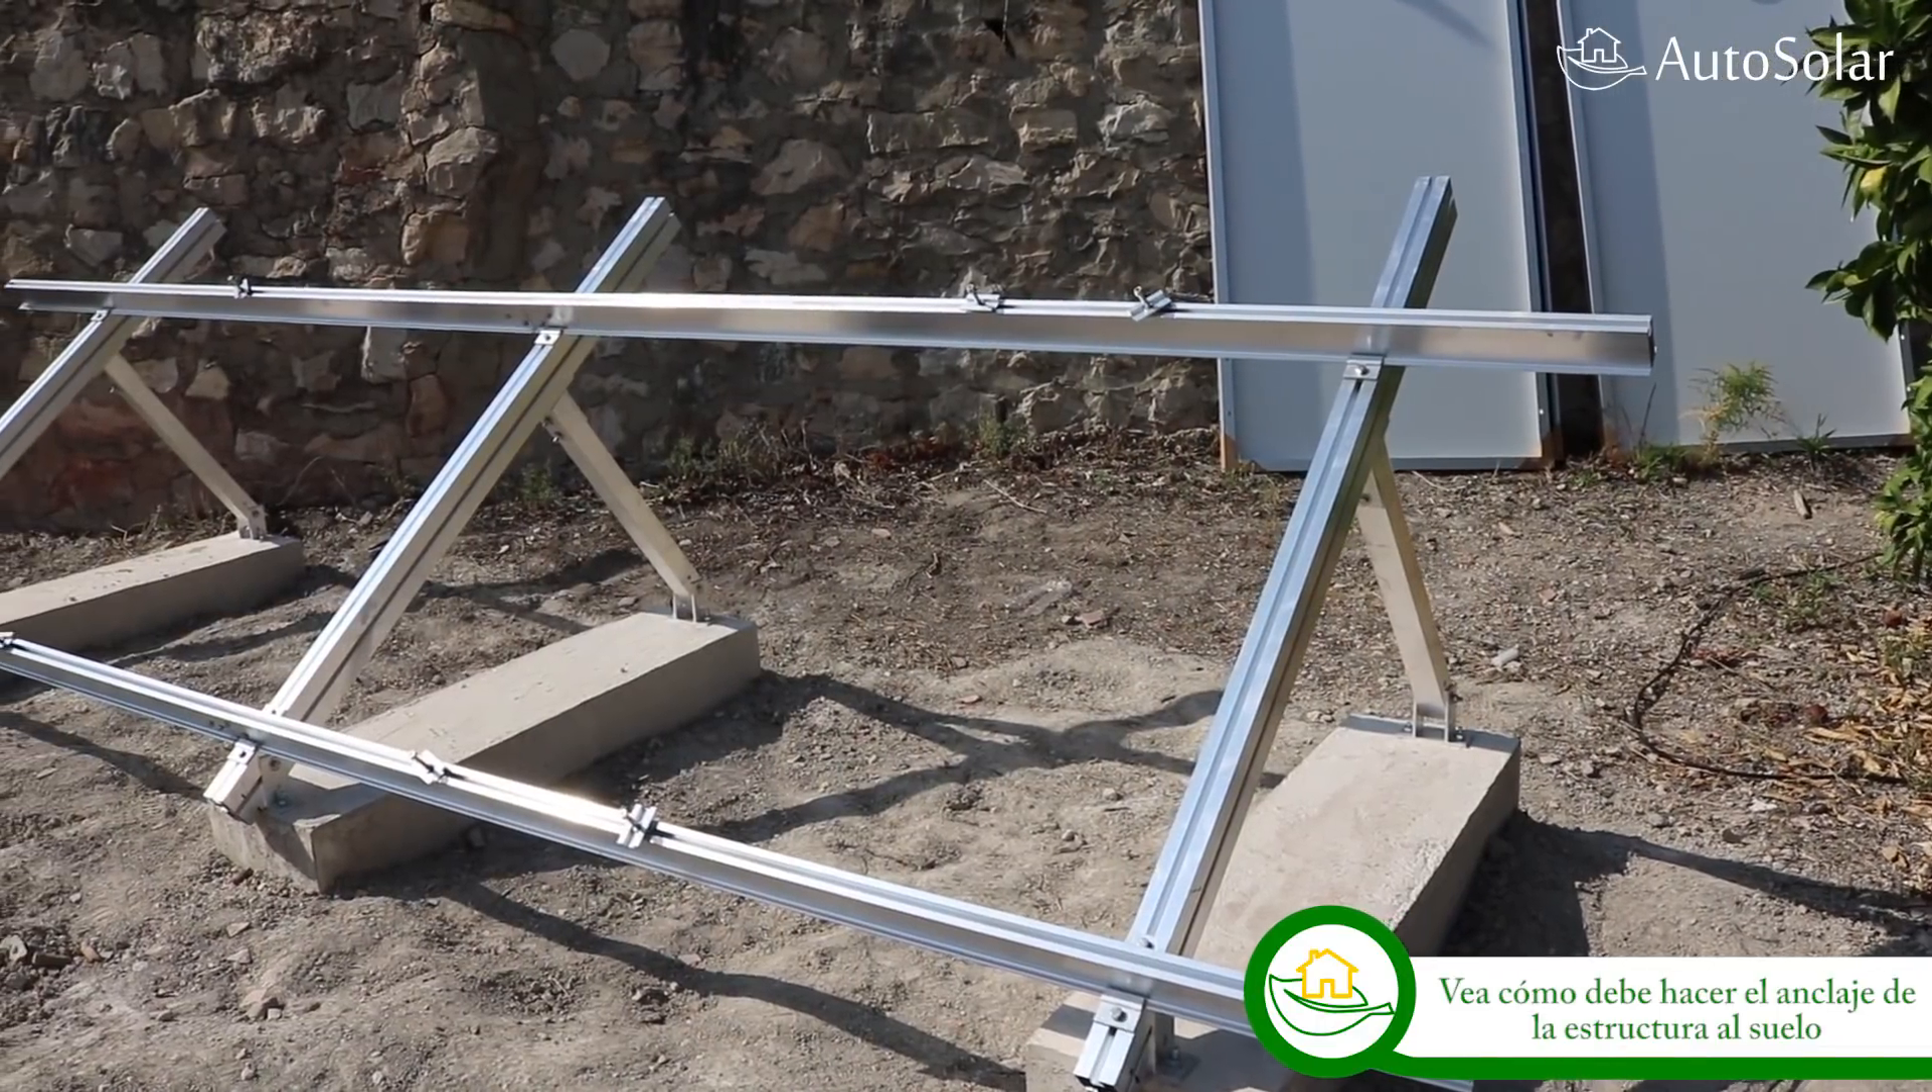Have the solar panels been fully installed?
No.